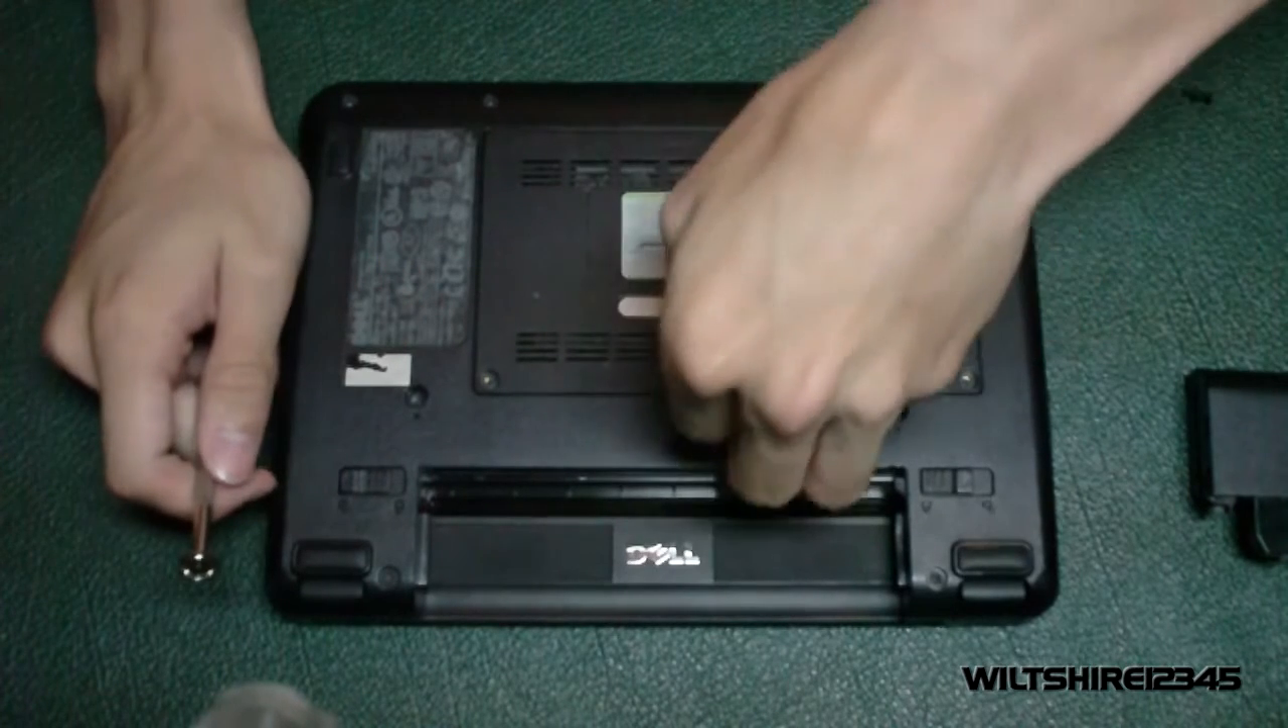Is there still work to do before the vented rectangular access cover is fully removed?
Yes.